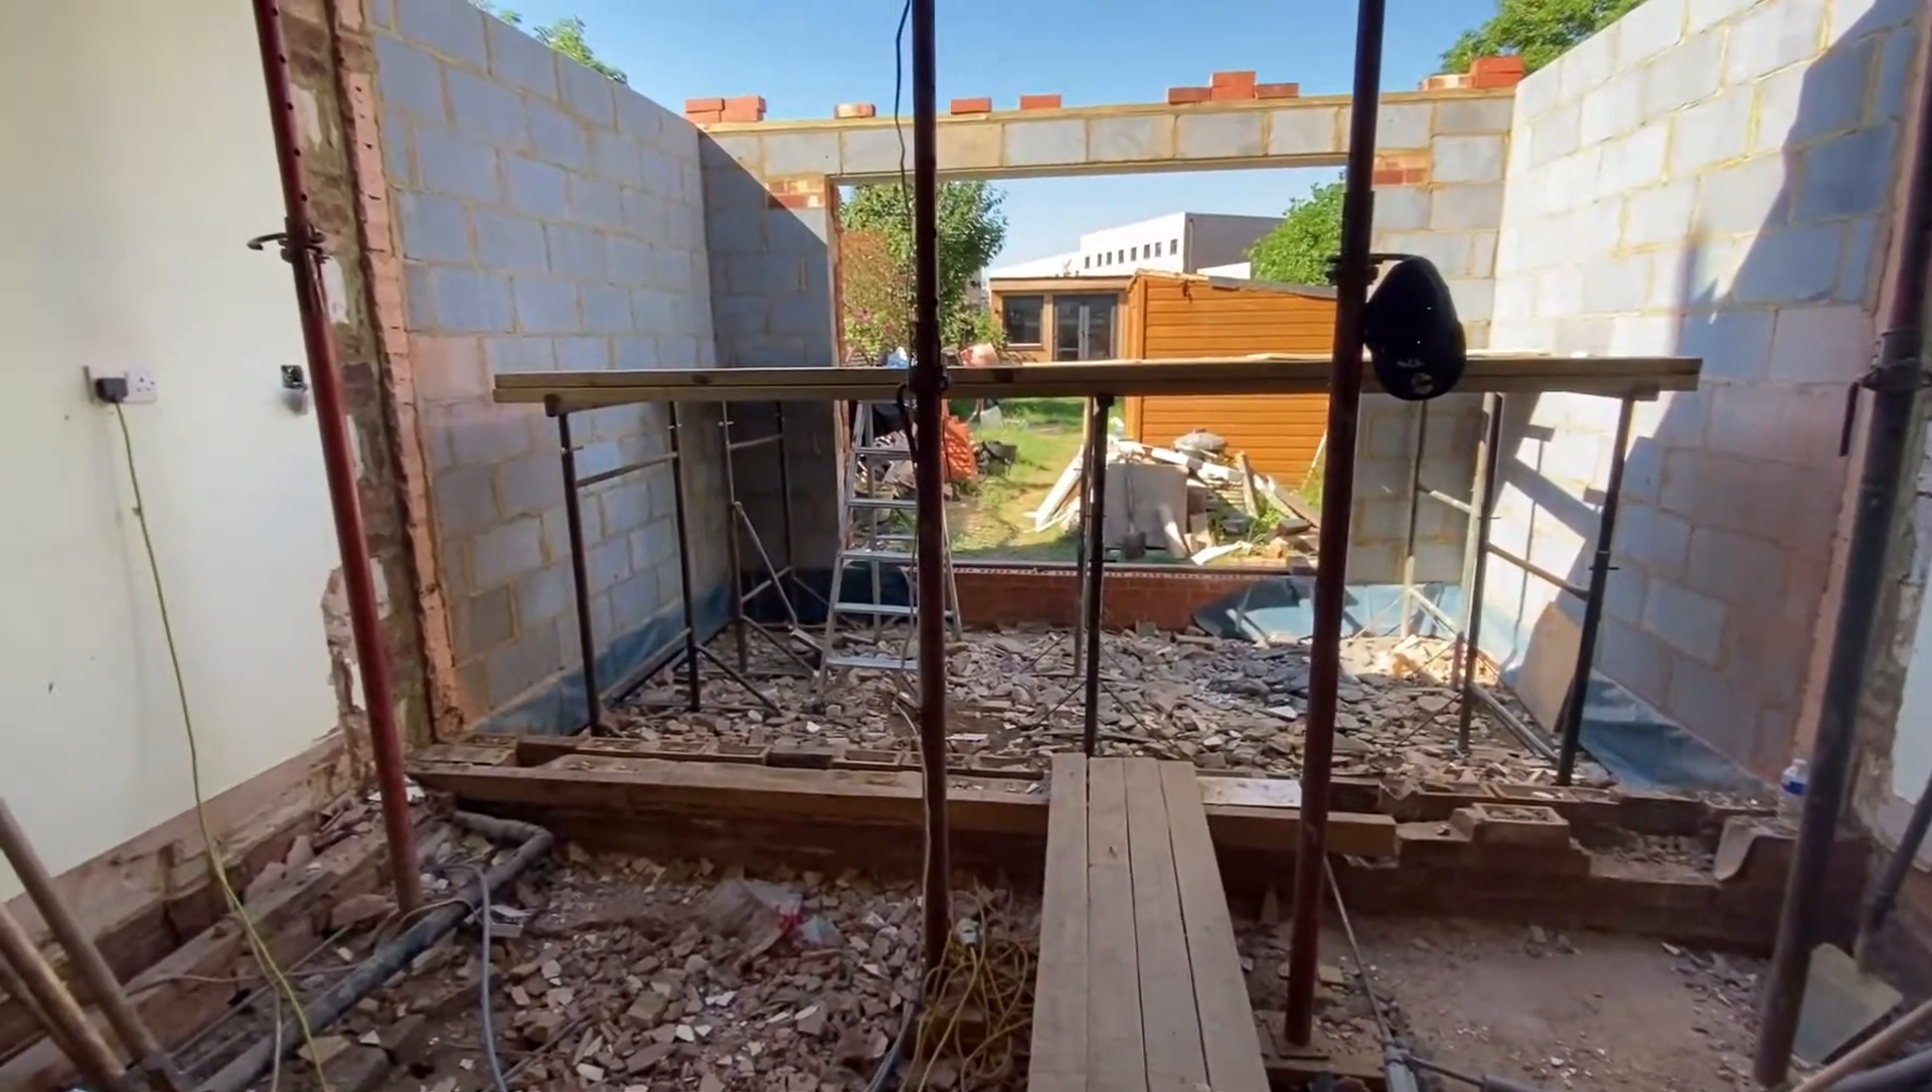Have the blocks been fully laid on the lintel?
Yes.